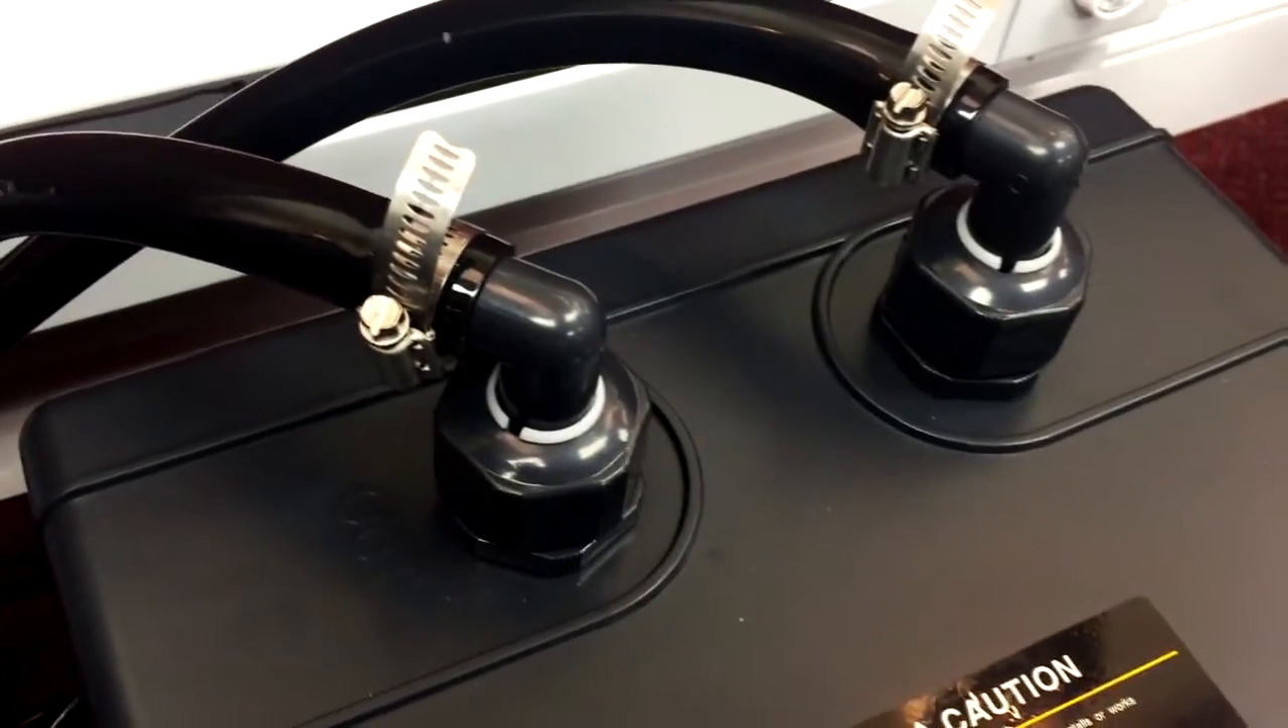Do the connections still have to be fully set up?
No.